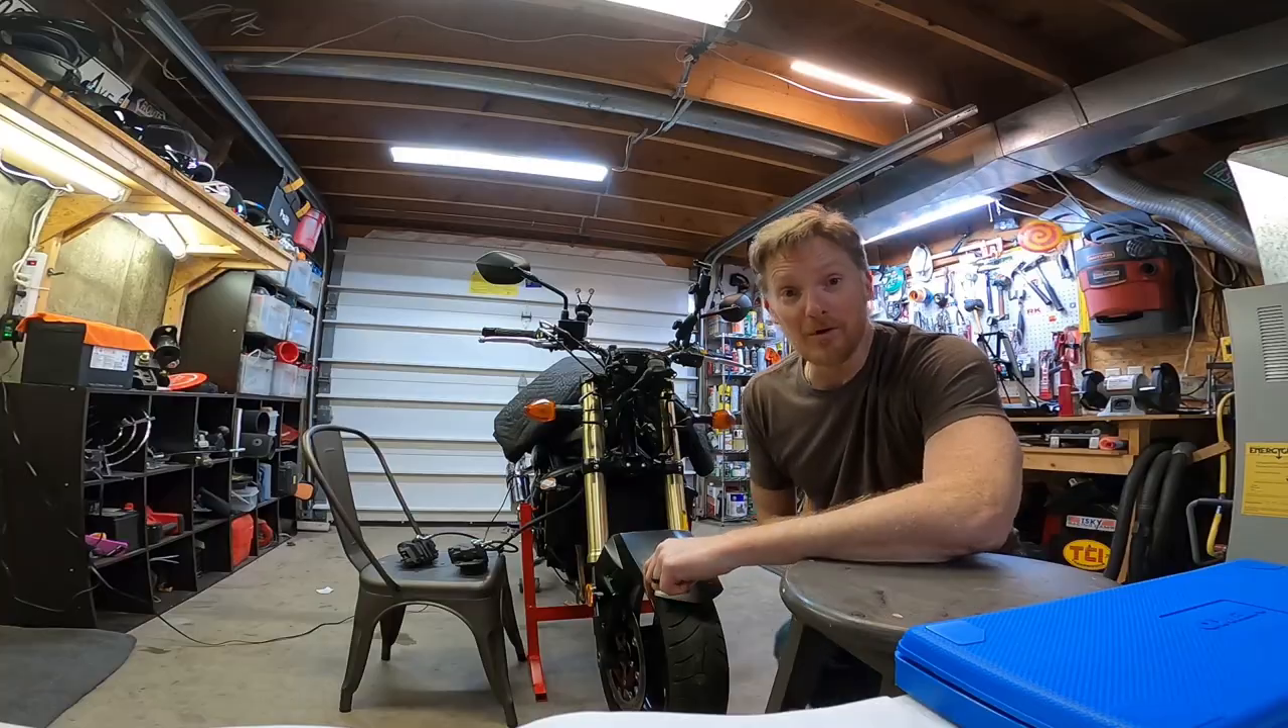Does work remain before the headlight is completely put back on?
Yes.